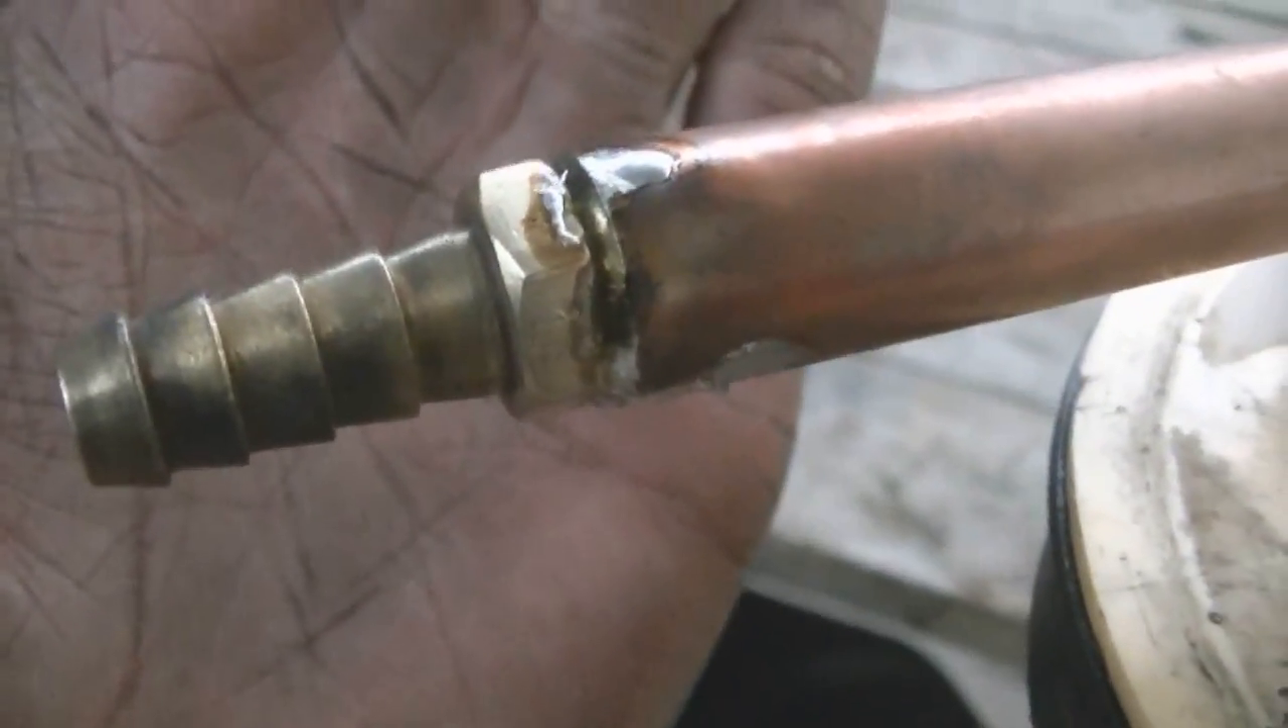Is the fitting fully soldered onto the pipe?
Yes.